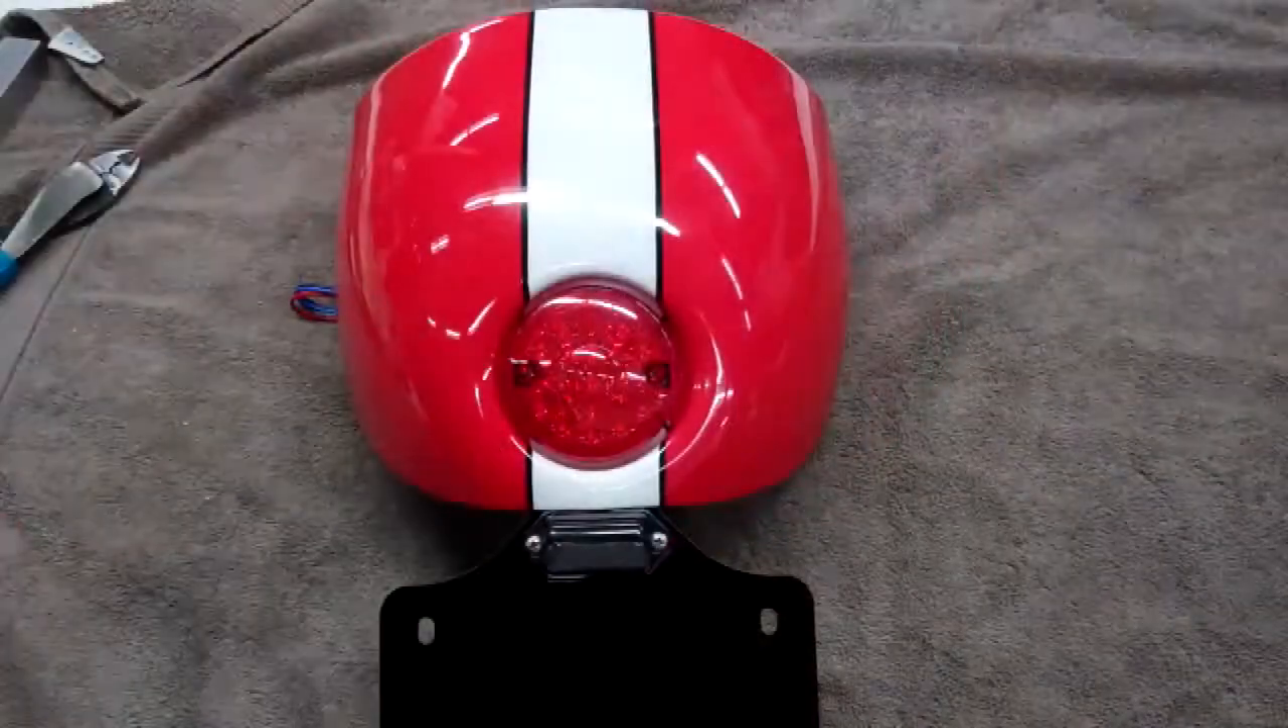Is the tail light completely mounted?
Yes.